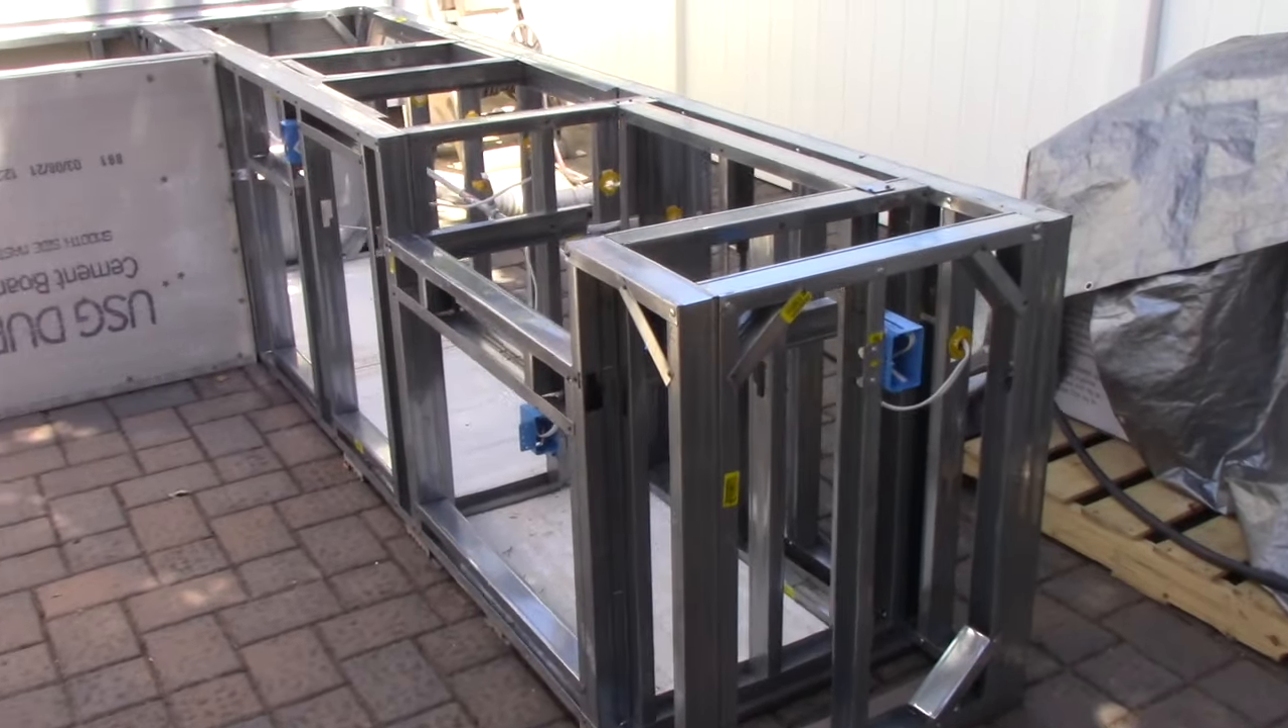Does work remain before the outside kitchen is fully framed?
No.